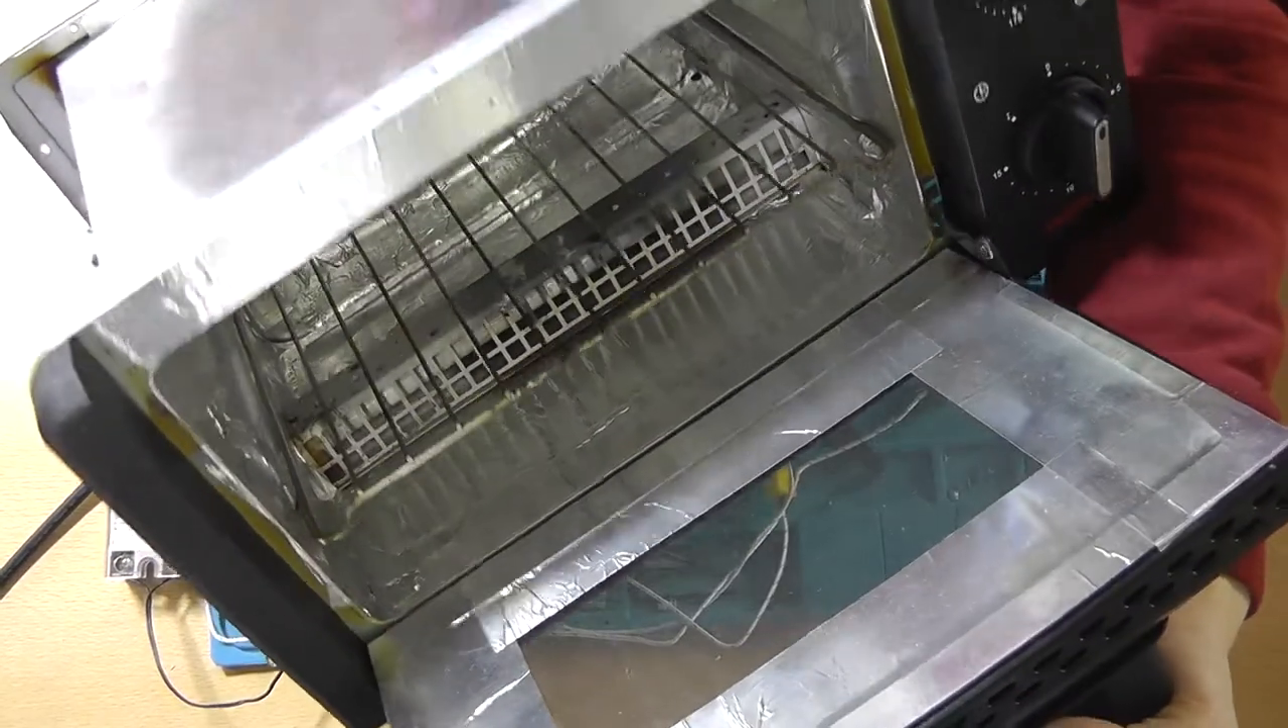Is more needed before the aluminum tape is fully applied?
No.